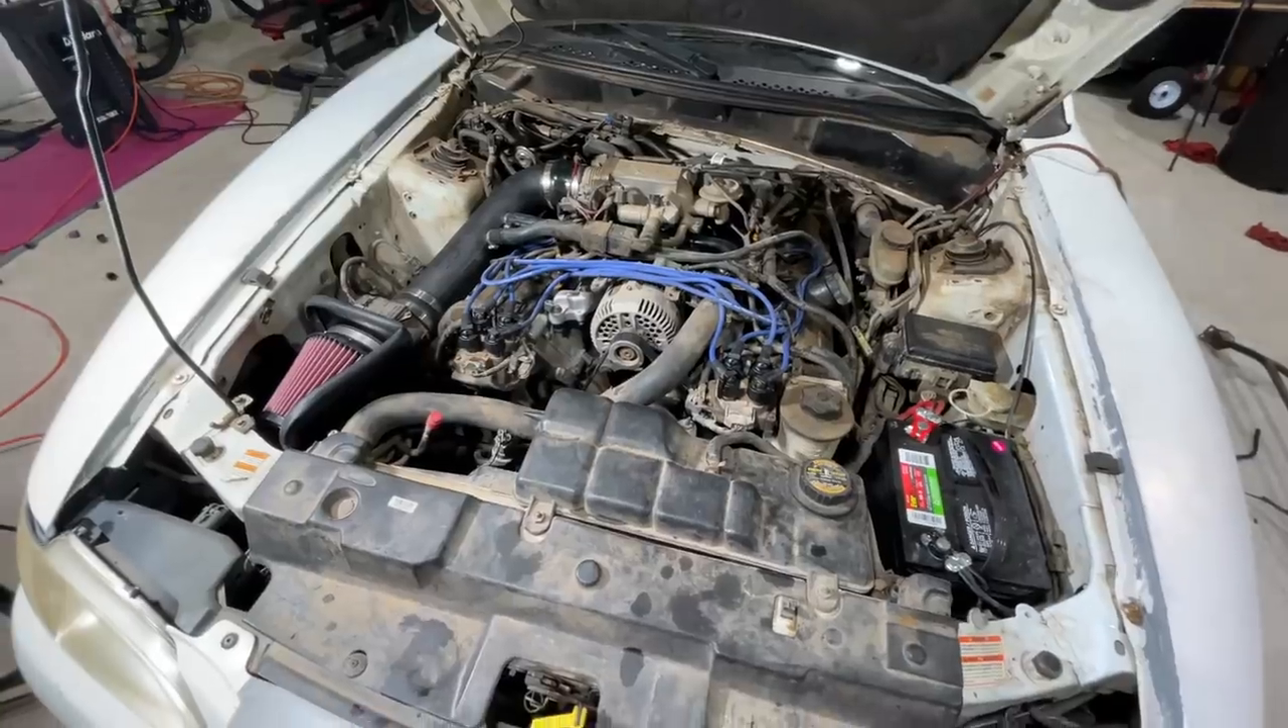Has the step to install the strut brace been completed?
No.